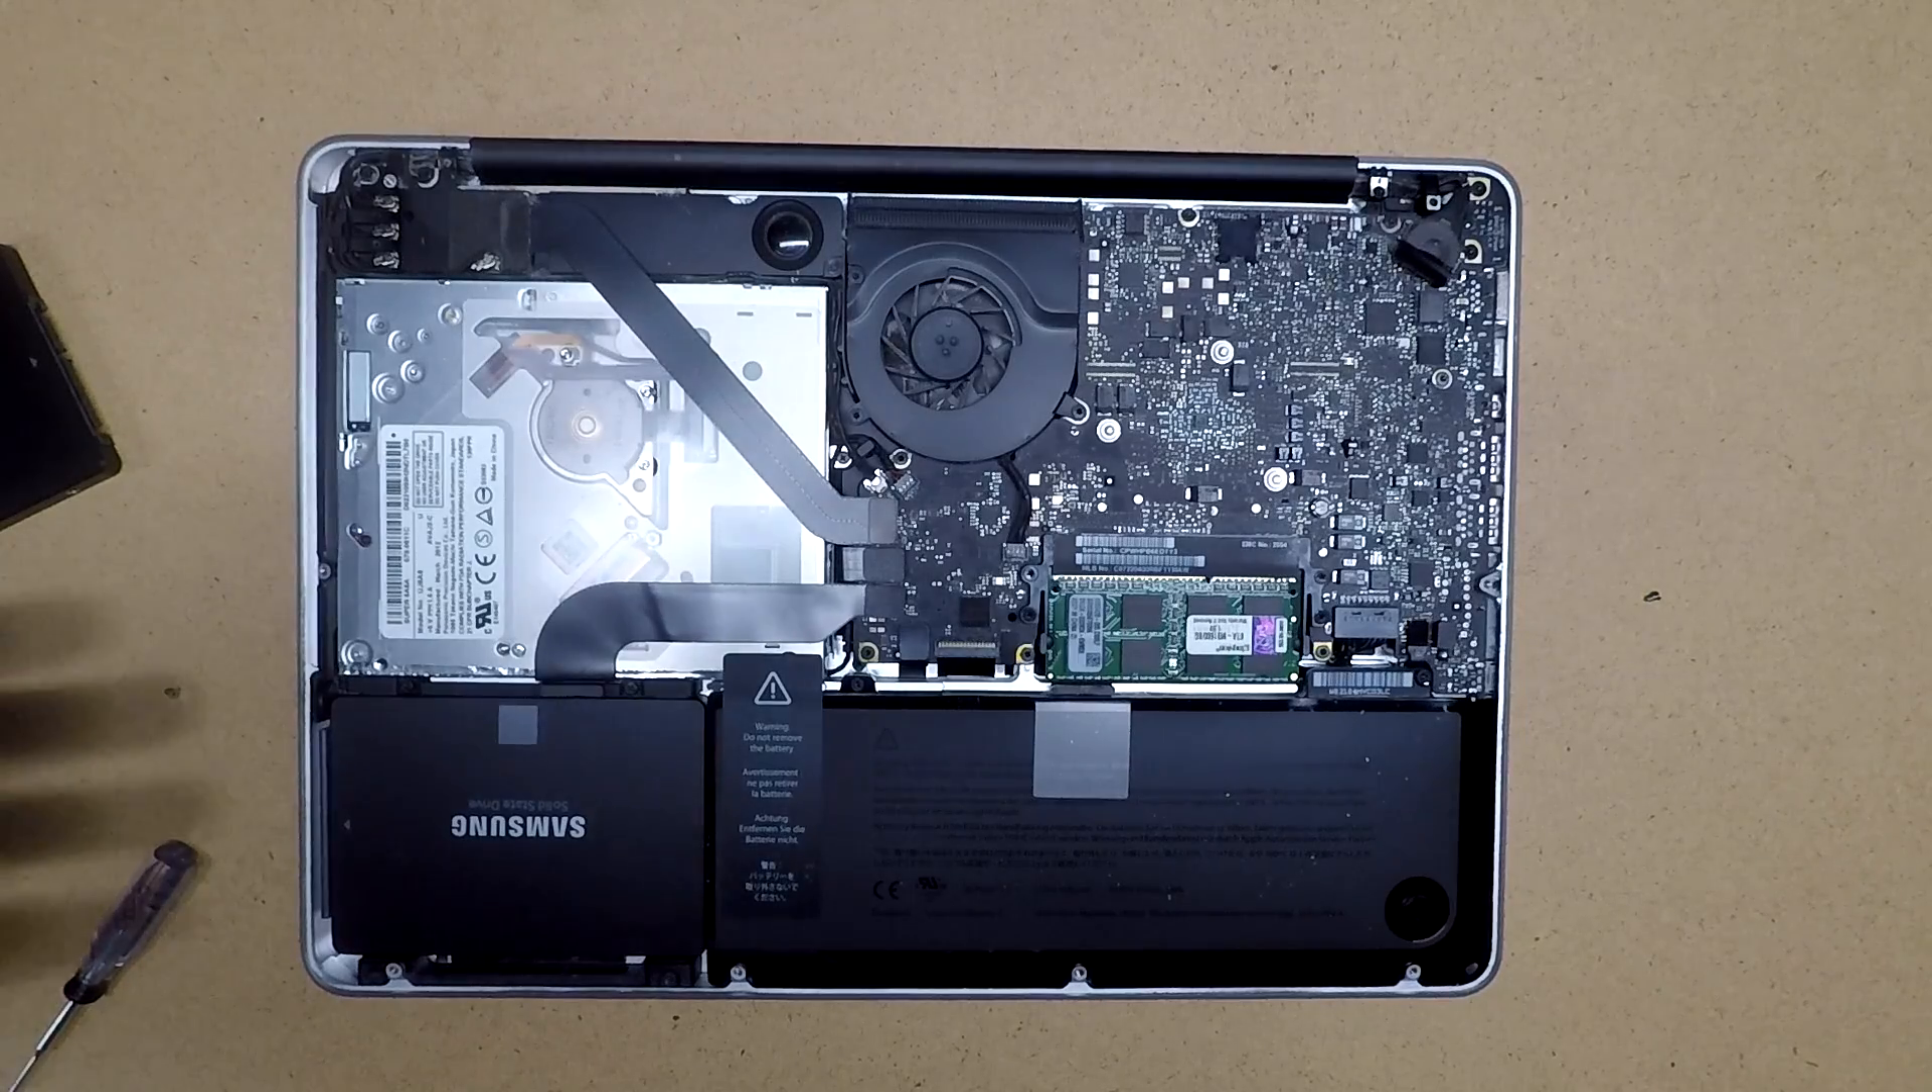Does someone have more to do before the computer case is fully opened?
No.